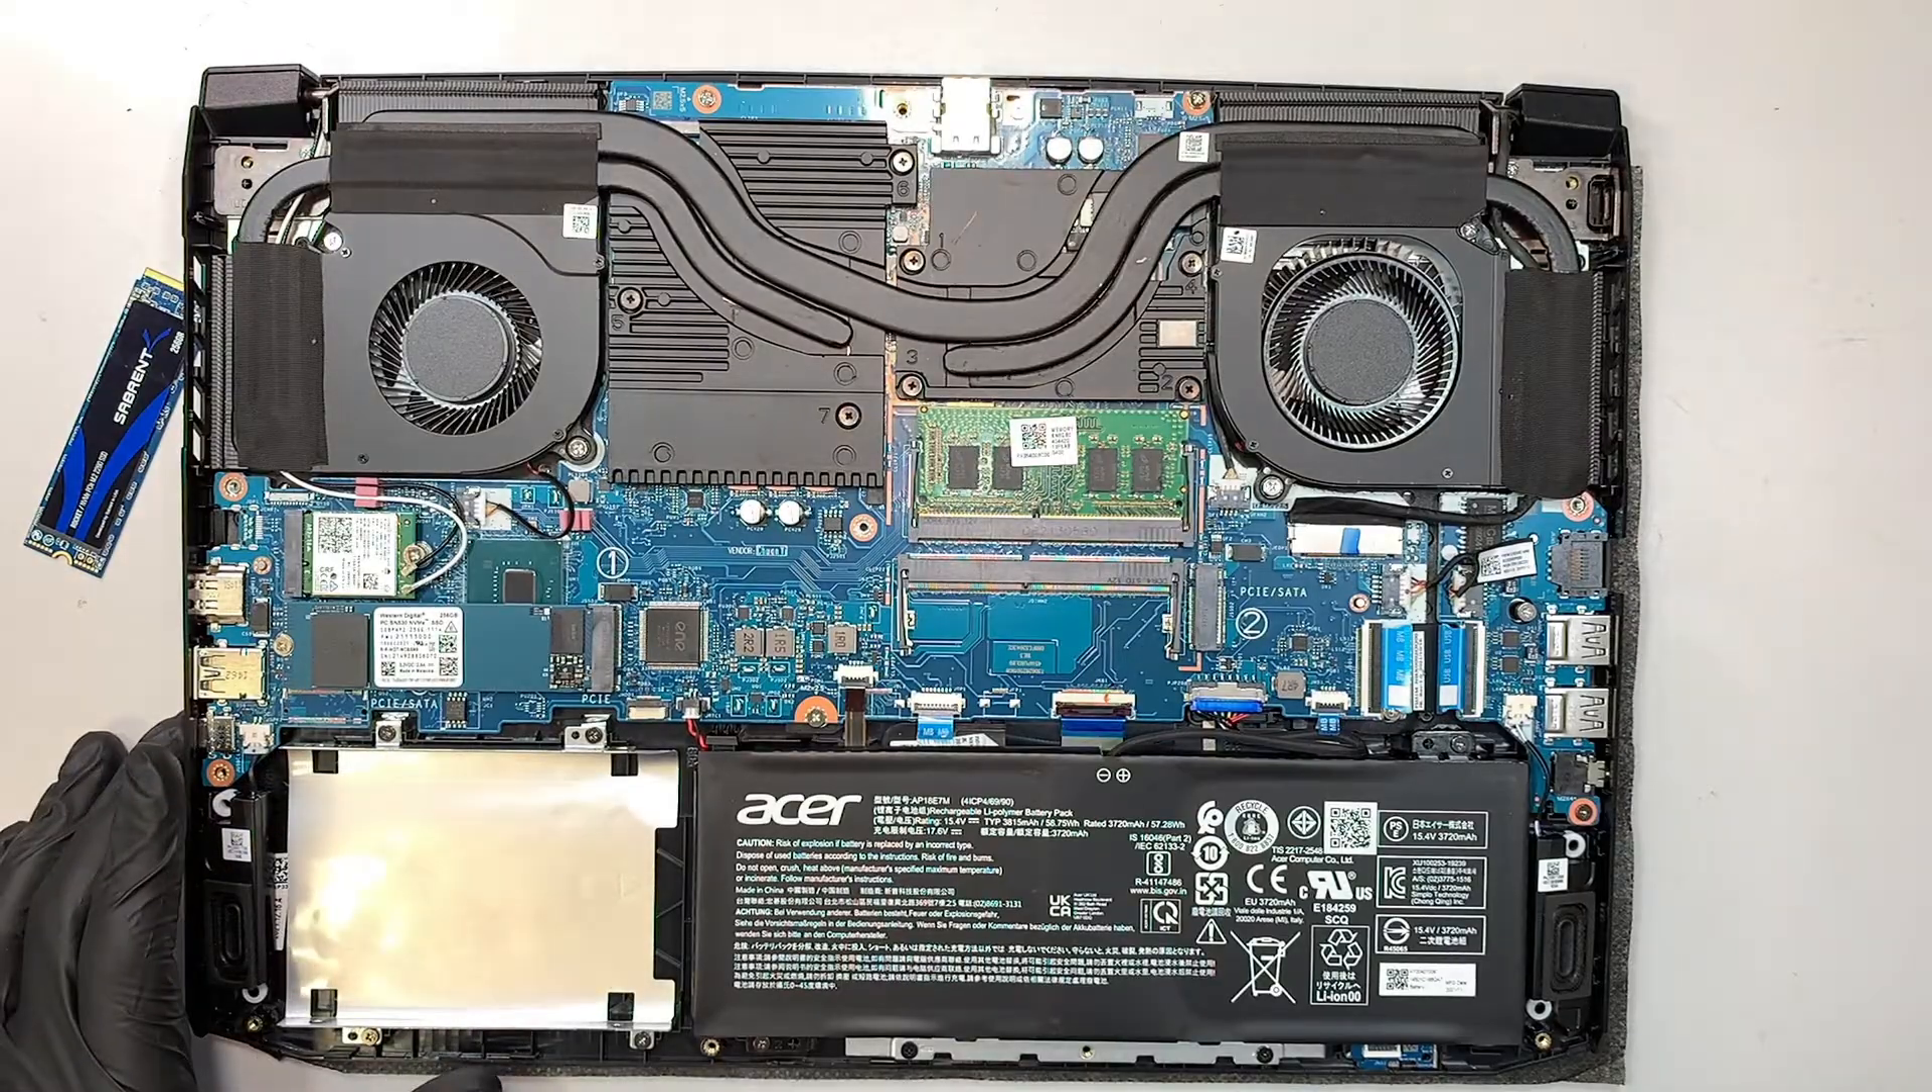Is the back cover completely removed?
Yes.